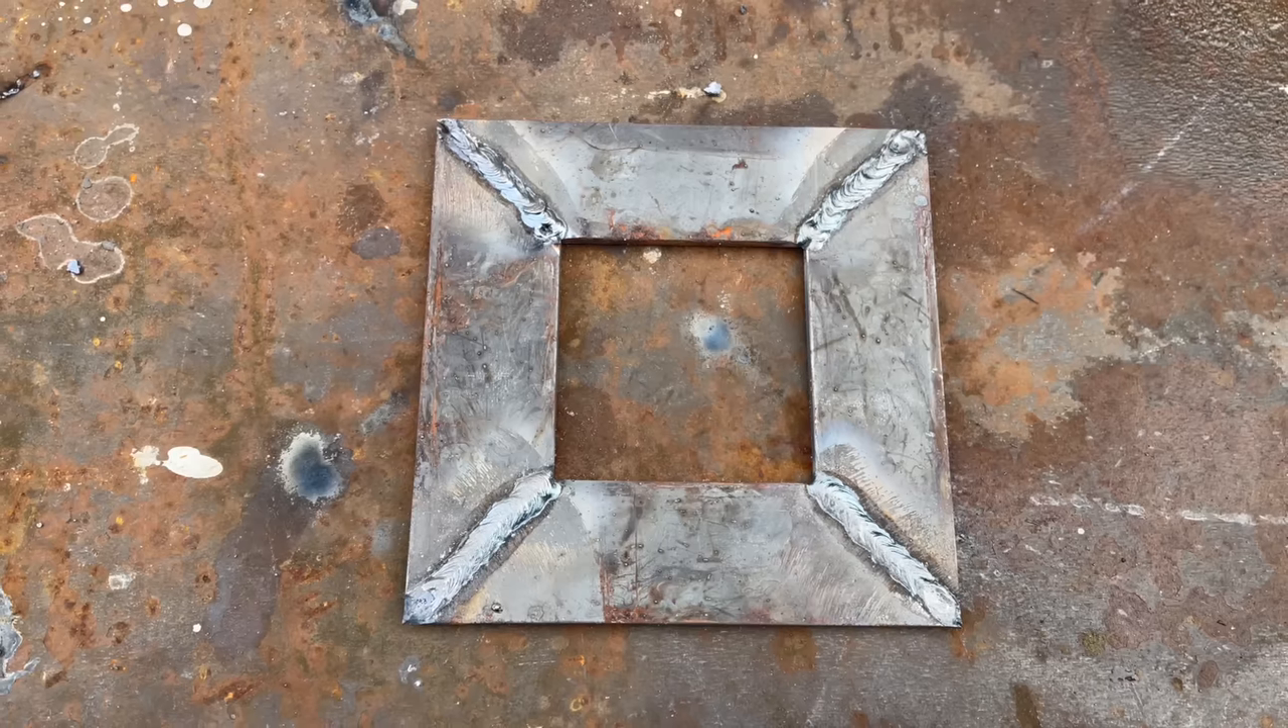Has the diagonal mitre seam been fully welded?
Yes.